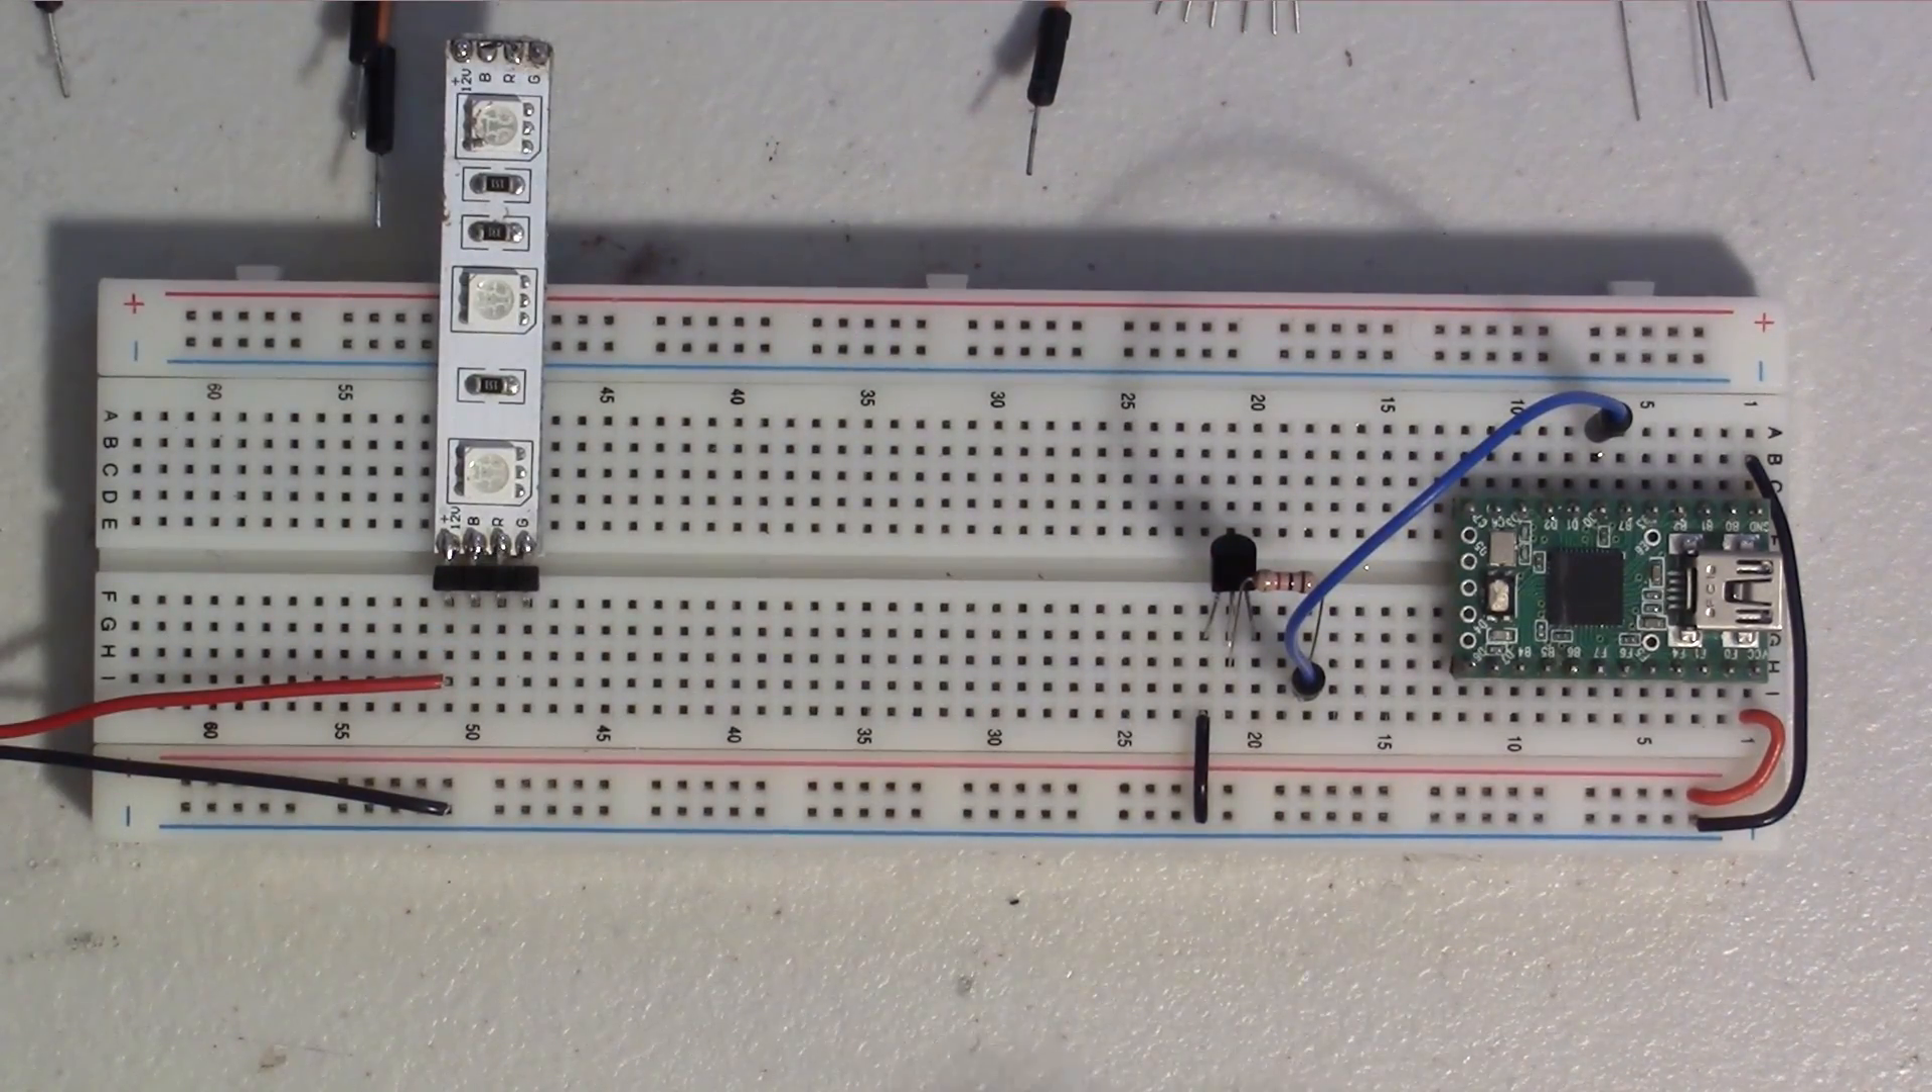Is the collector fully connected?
No.